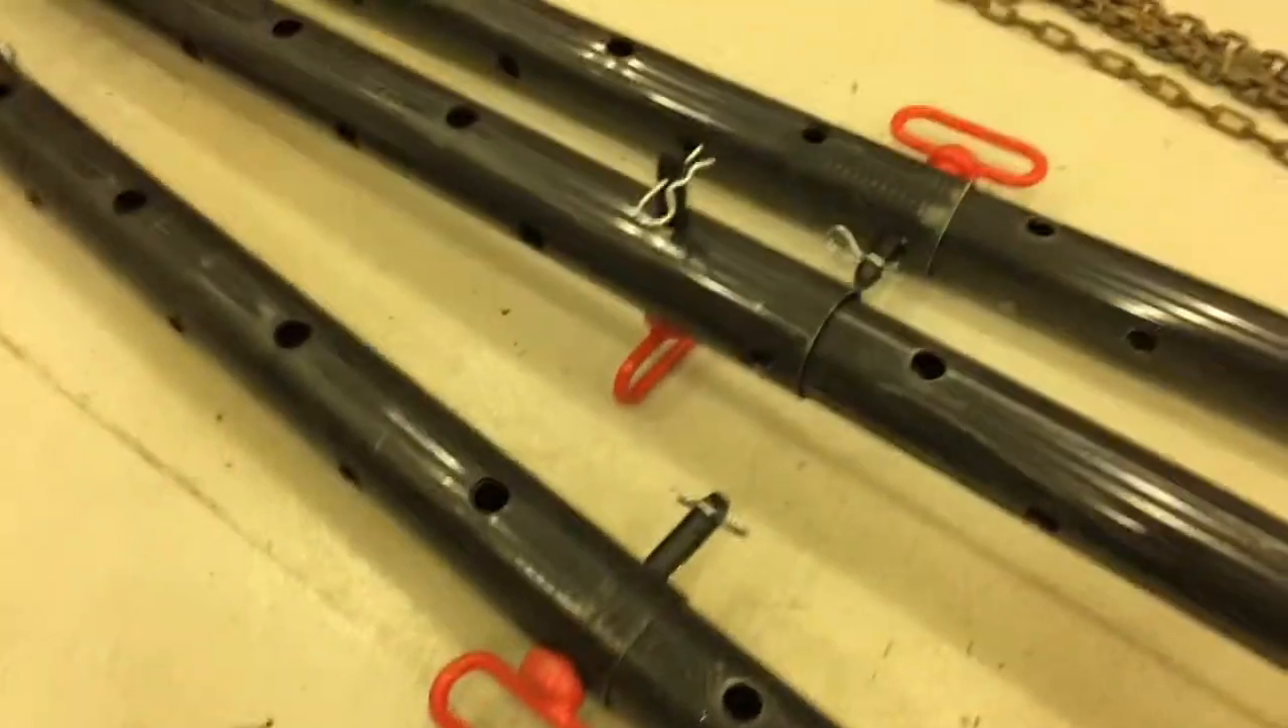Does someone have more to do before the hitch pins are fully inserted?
No.